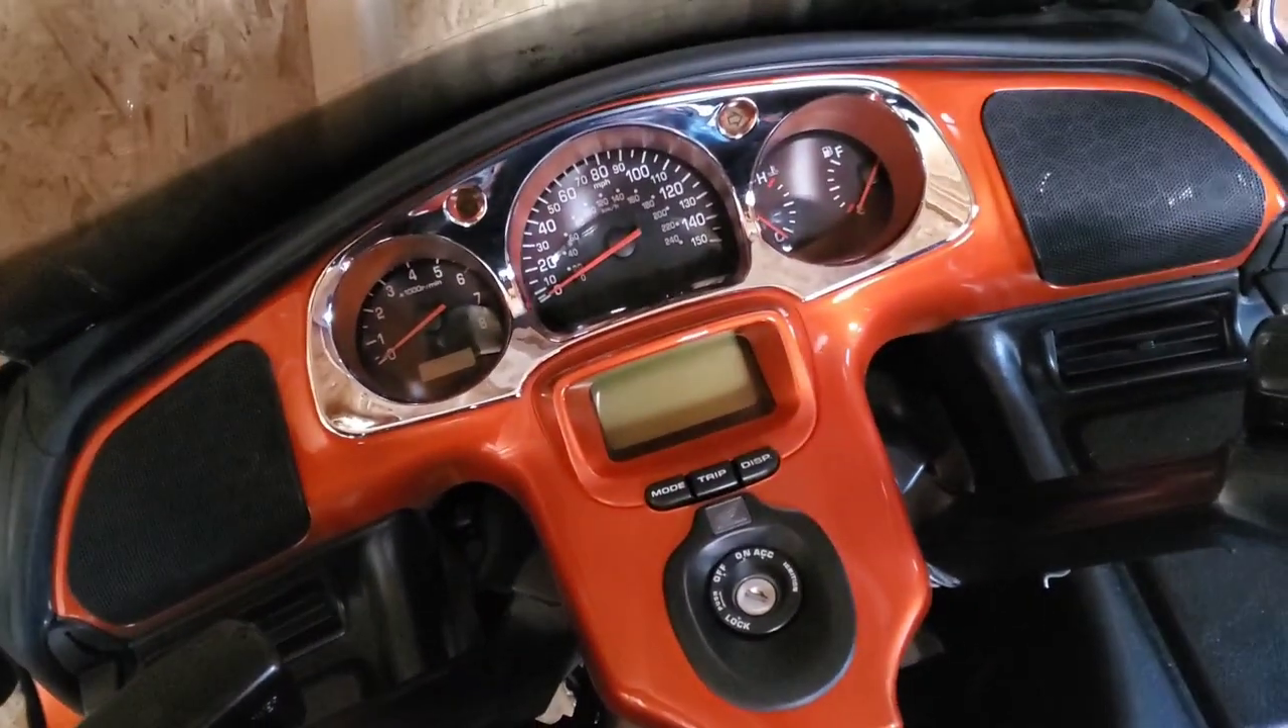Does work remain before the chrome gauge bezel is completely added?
No.